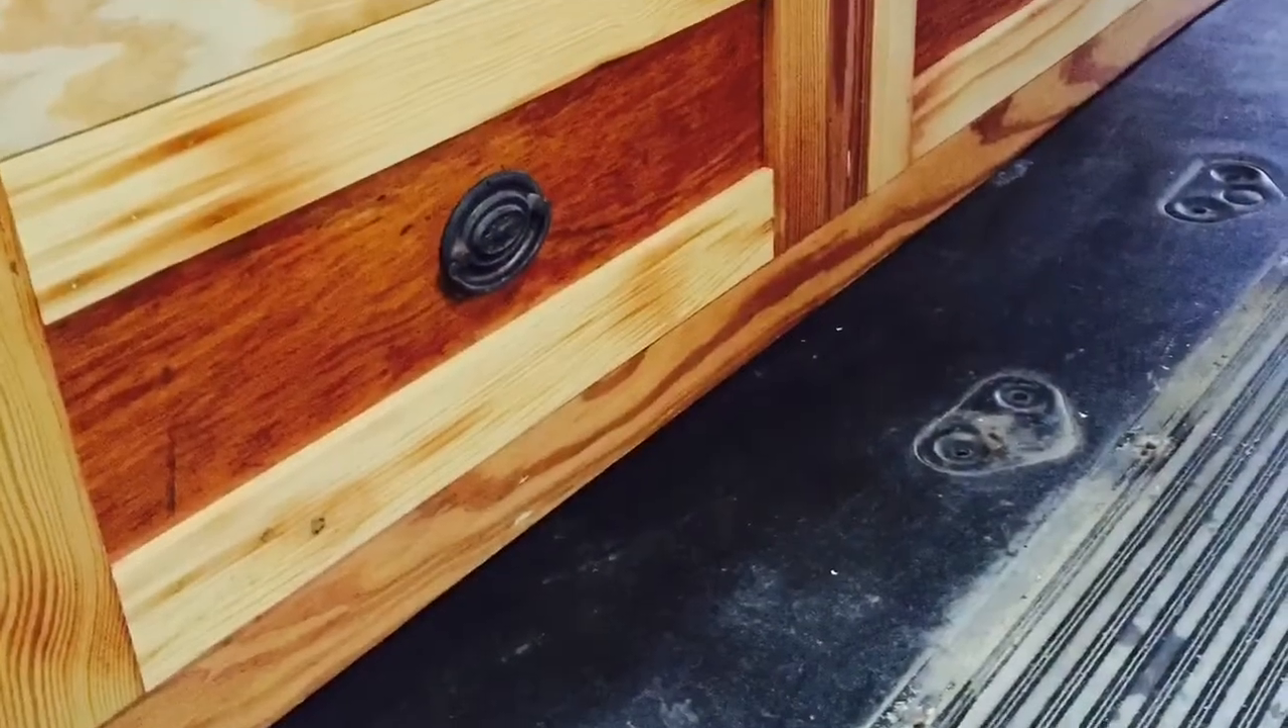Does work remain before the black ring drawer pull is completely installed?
No.